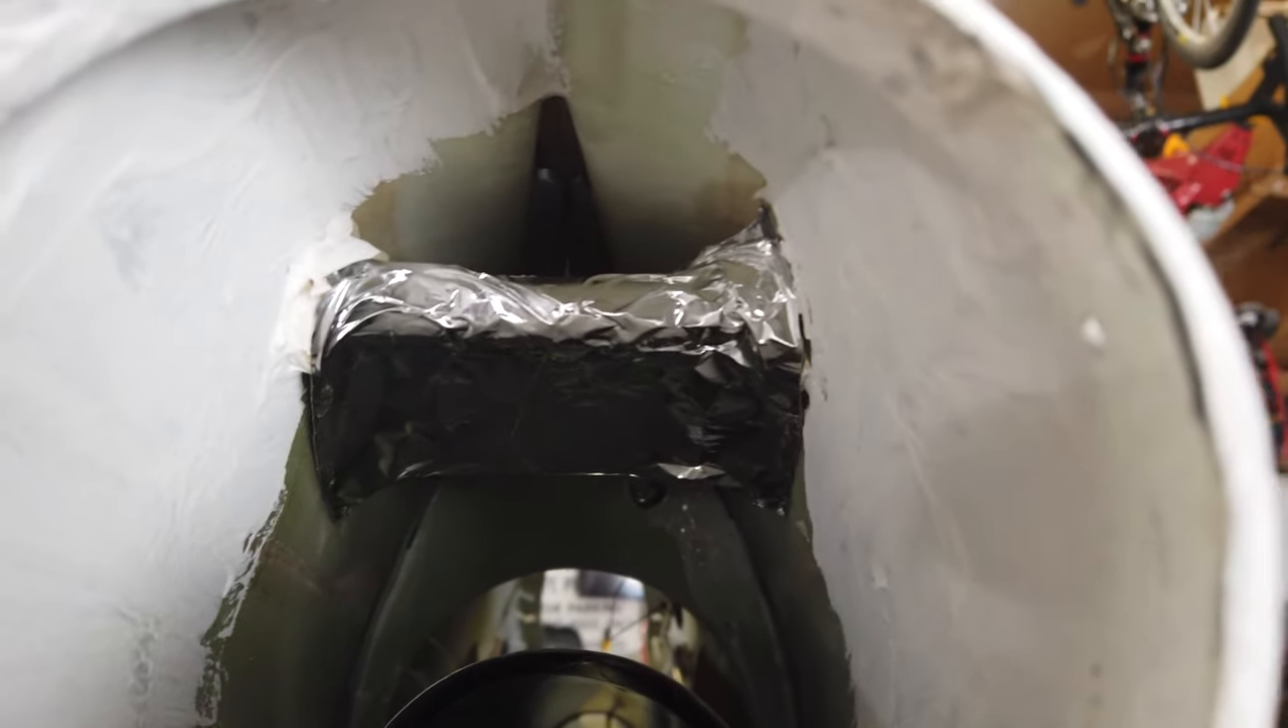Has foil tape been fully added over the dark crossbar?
Yes.